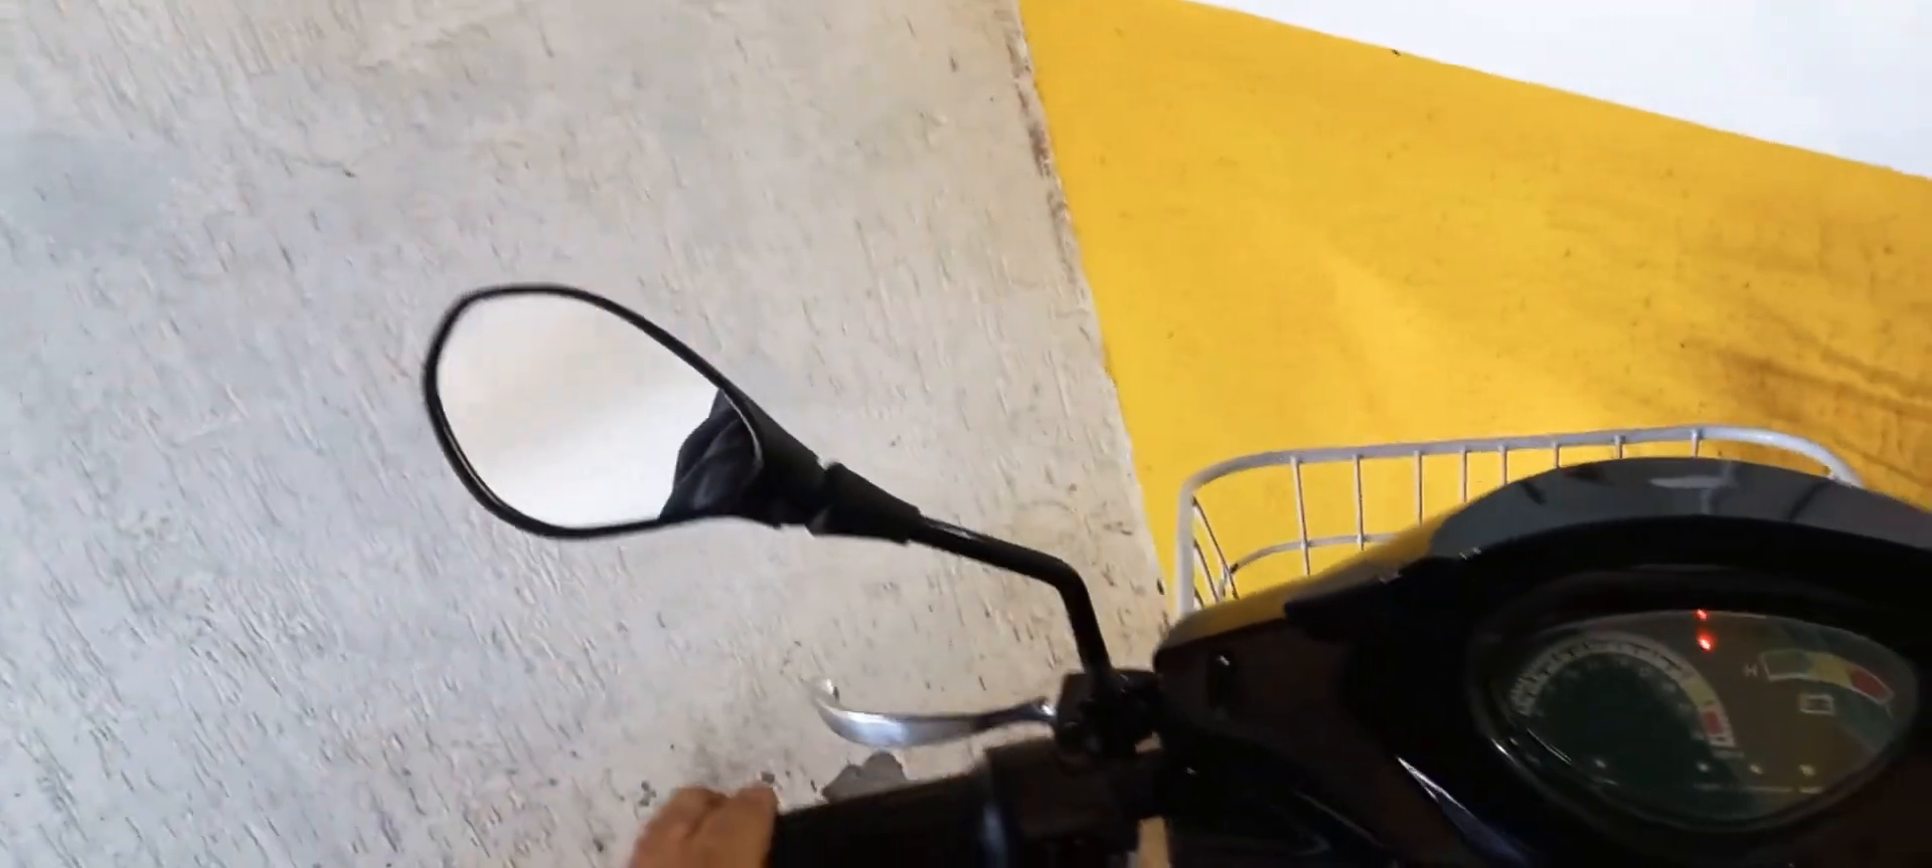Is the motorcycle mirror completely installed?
Yes.